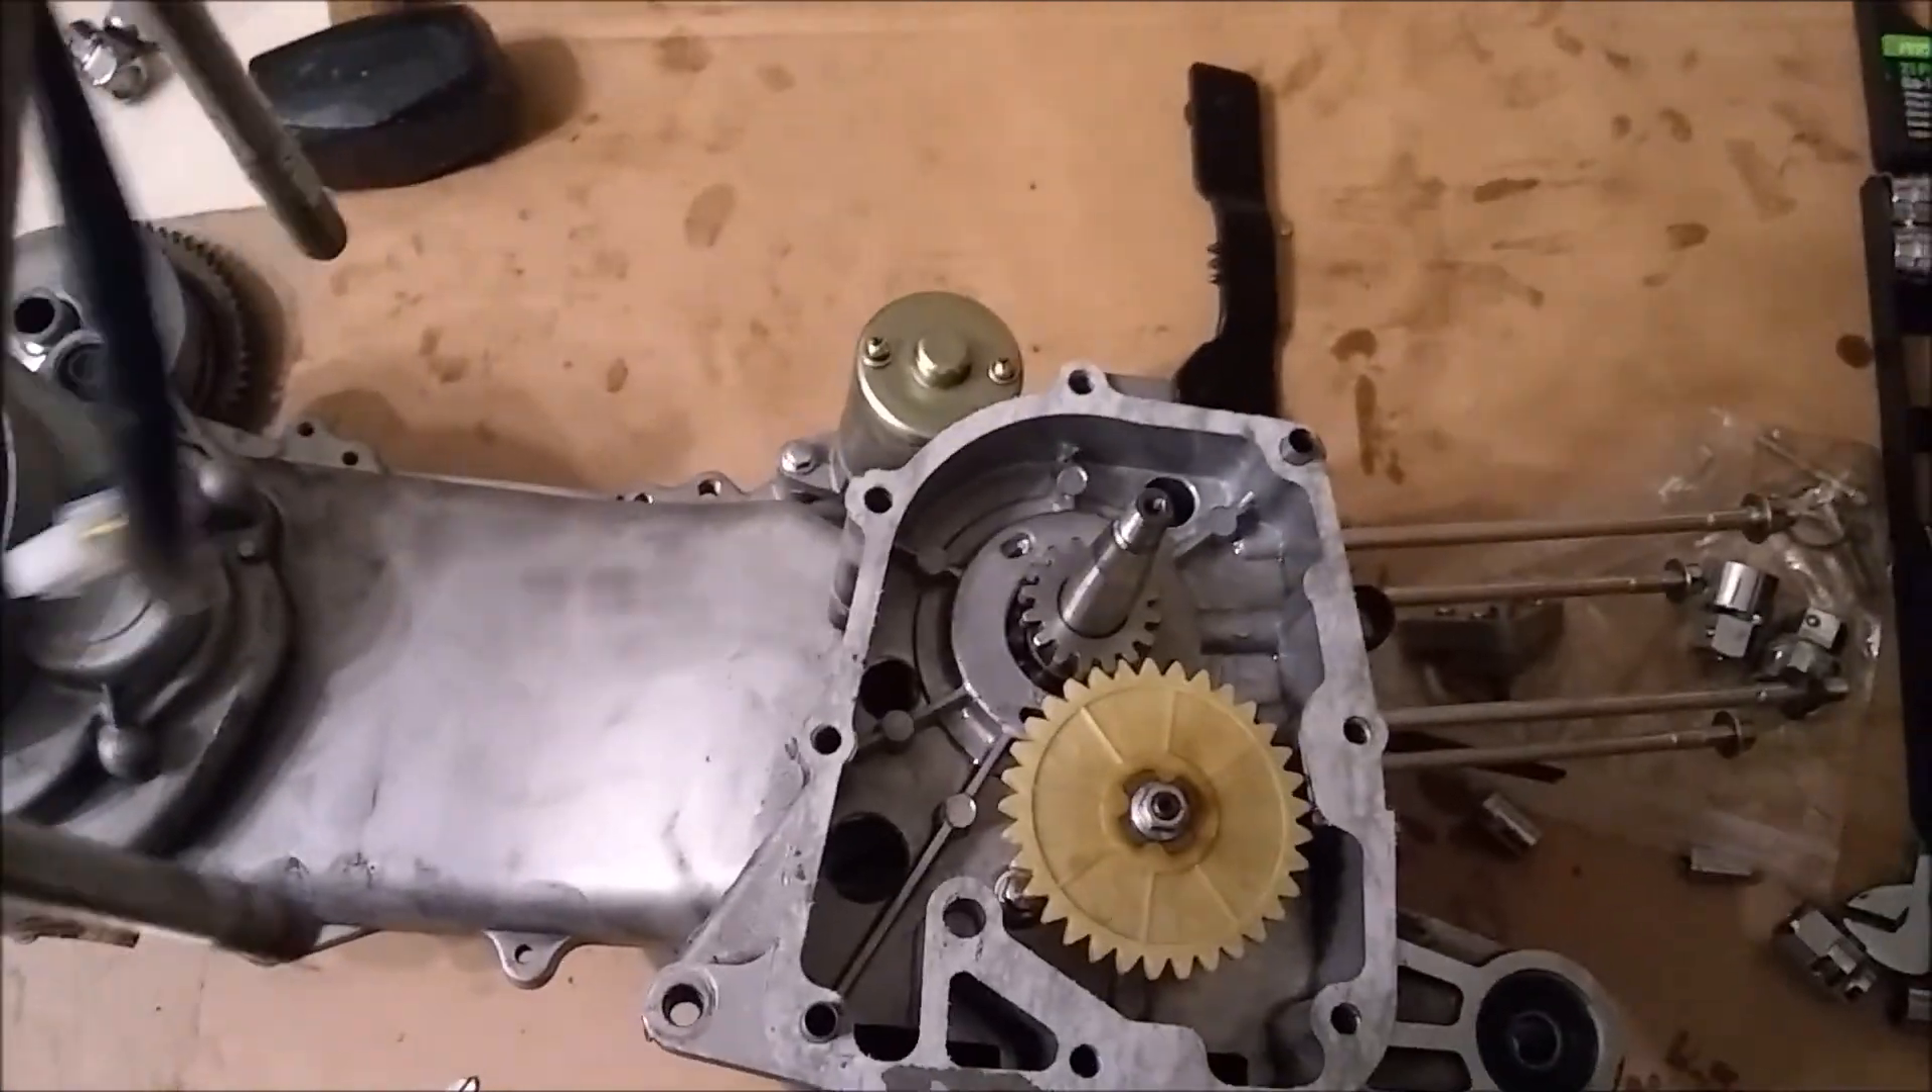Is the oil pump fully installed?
Yes.